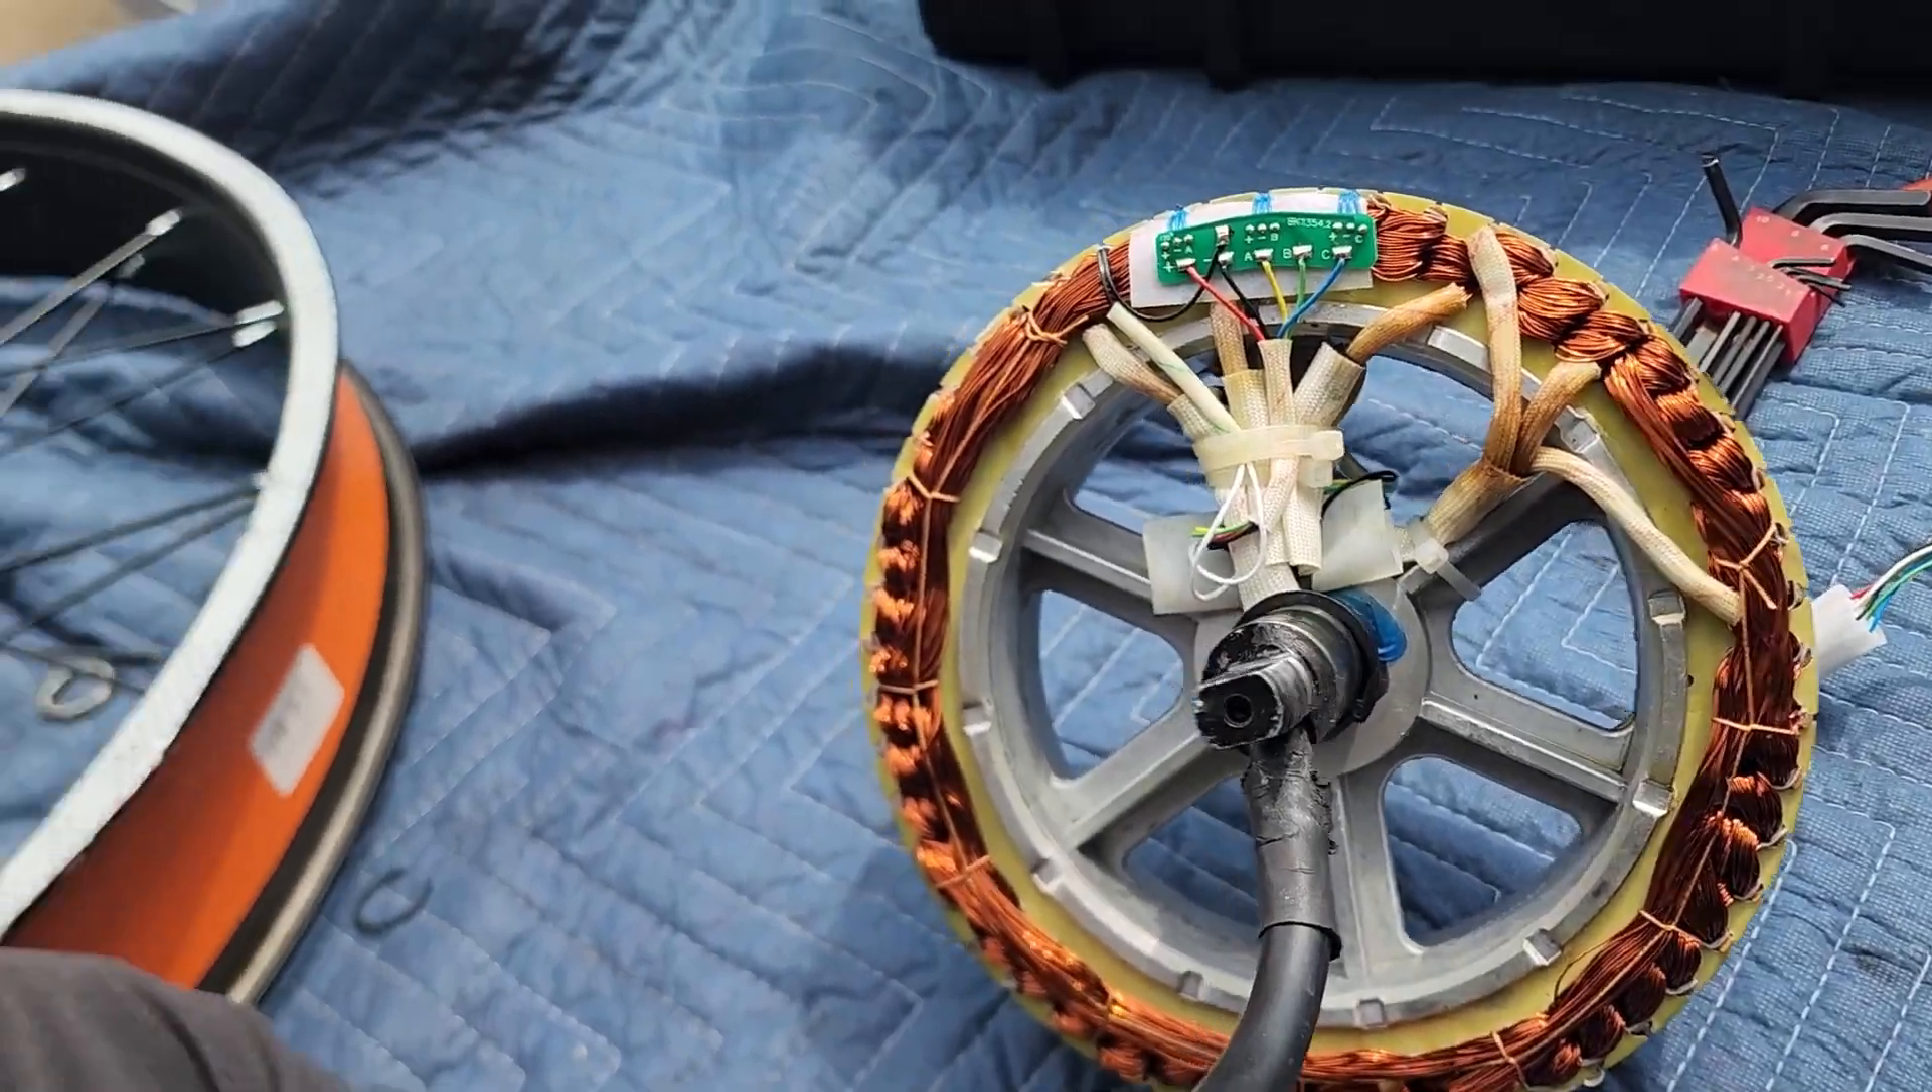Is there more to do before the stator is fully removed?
No.